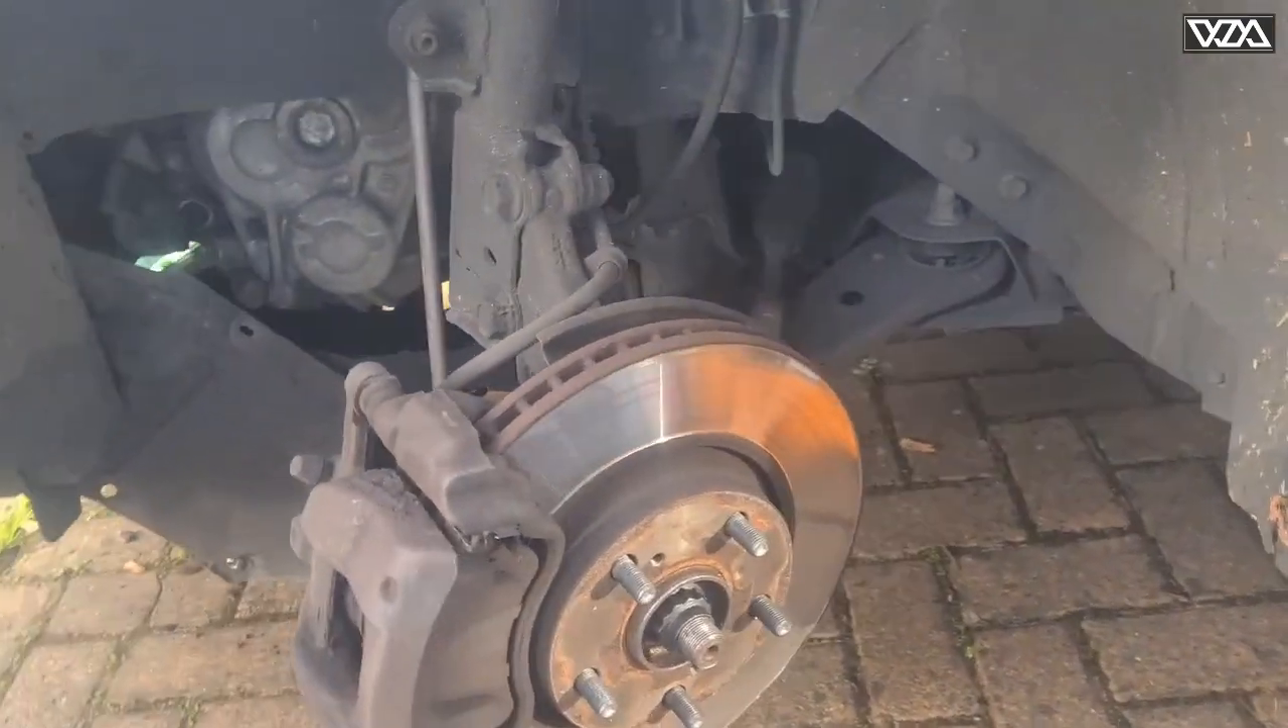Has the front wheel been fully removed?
Yes.